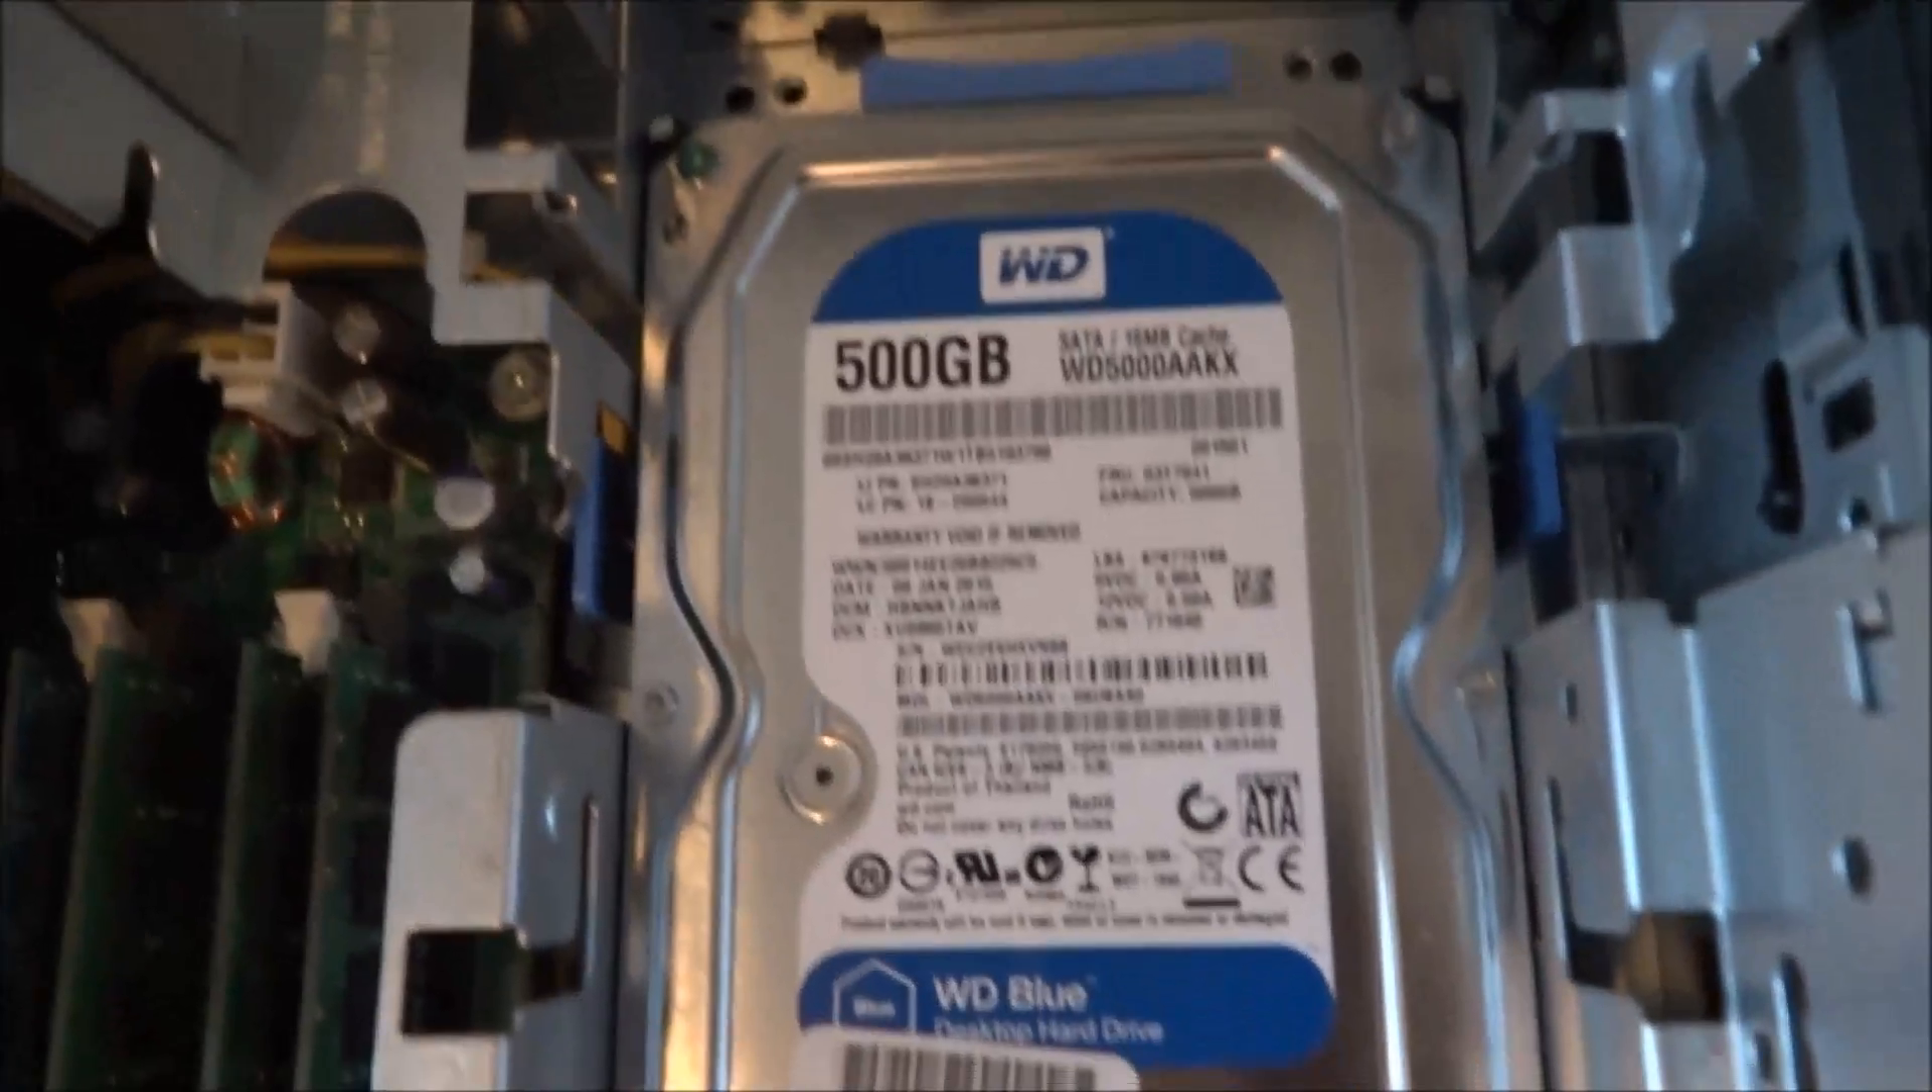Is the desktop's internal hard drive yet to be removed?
Yes.